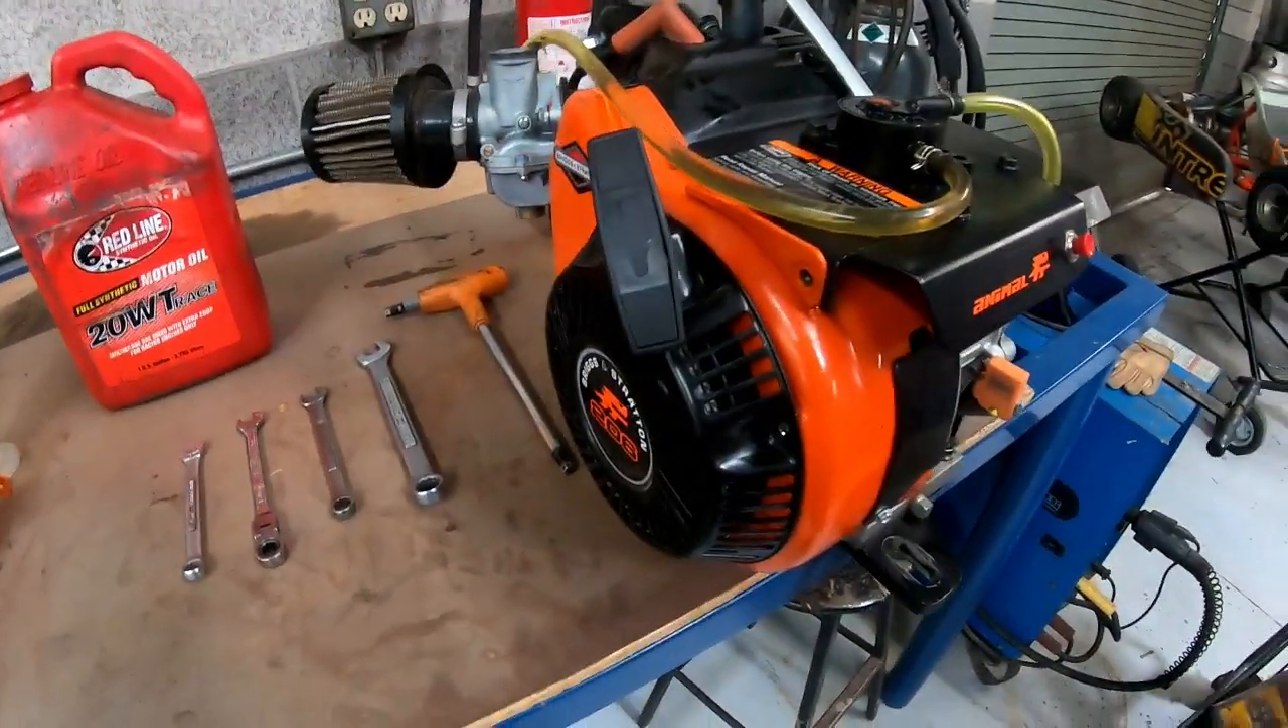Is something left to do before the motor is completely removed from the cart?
No.